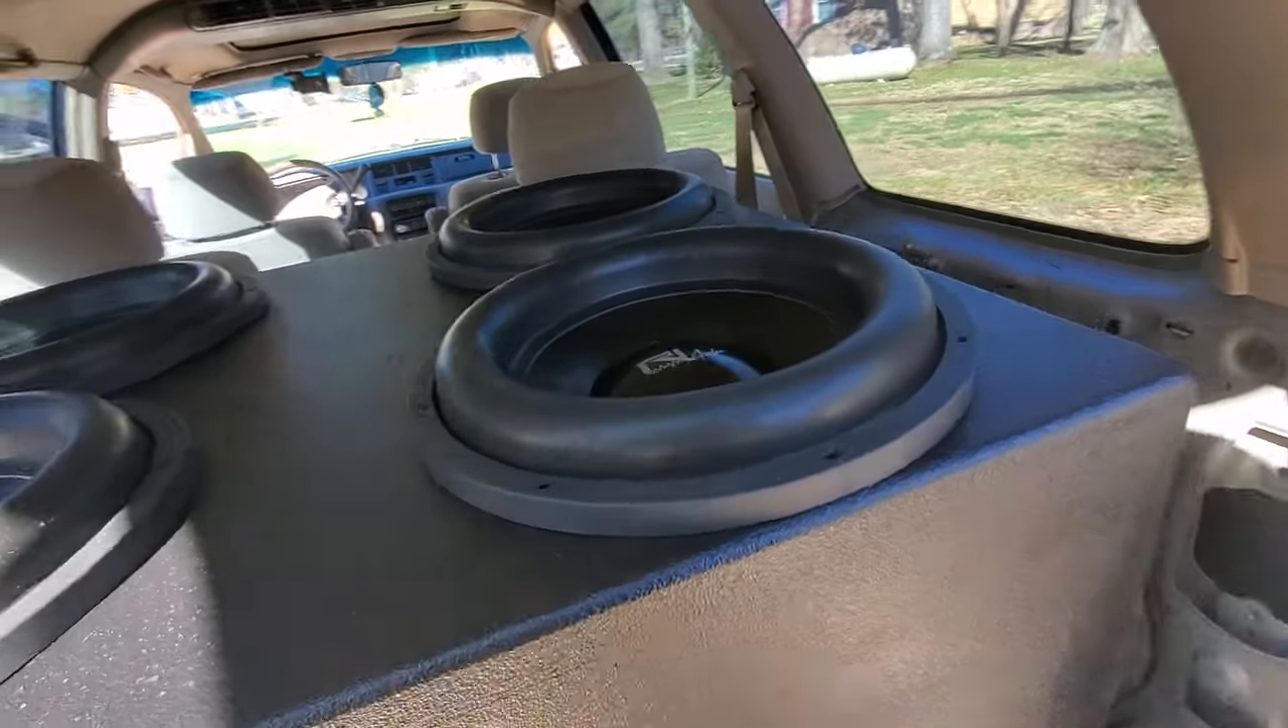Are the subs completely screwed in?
No.